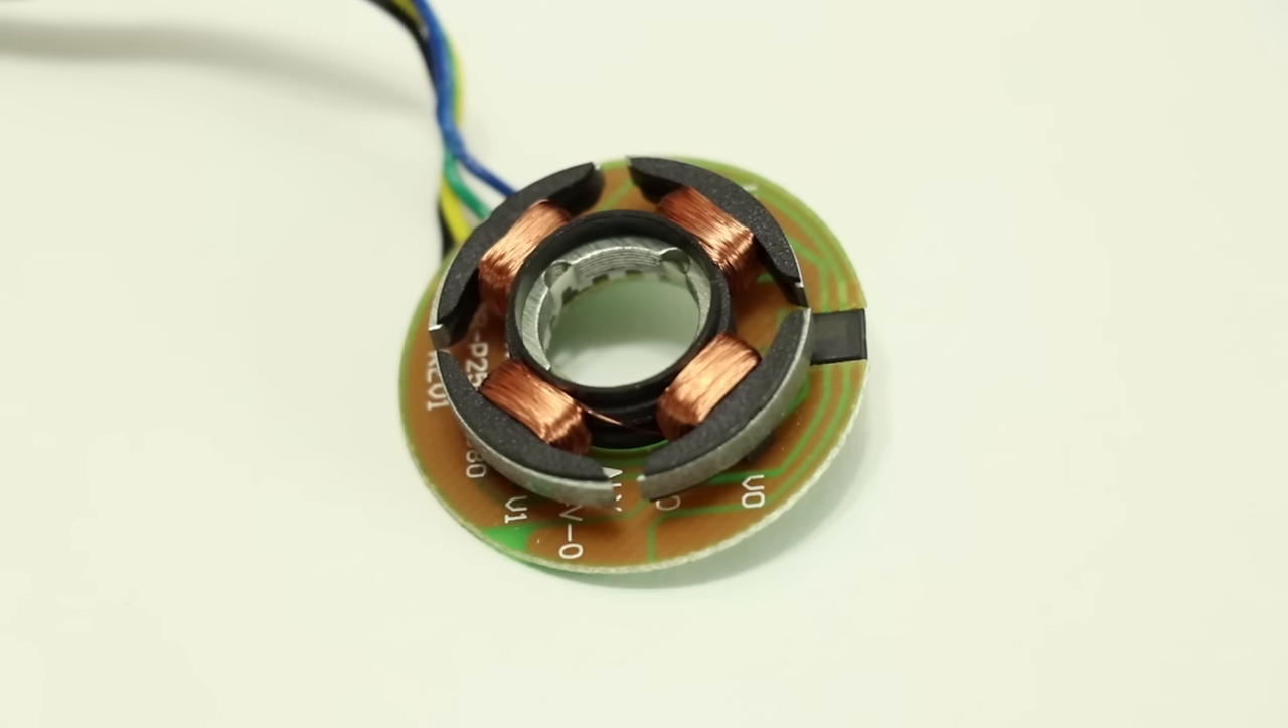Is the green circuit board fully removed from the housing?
Yes.